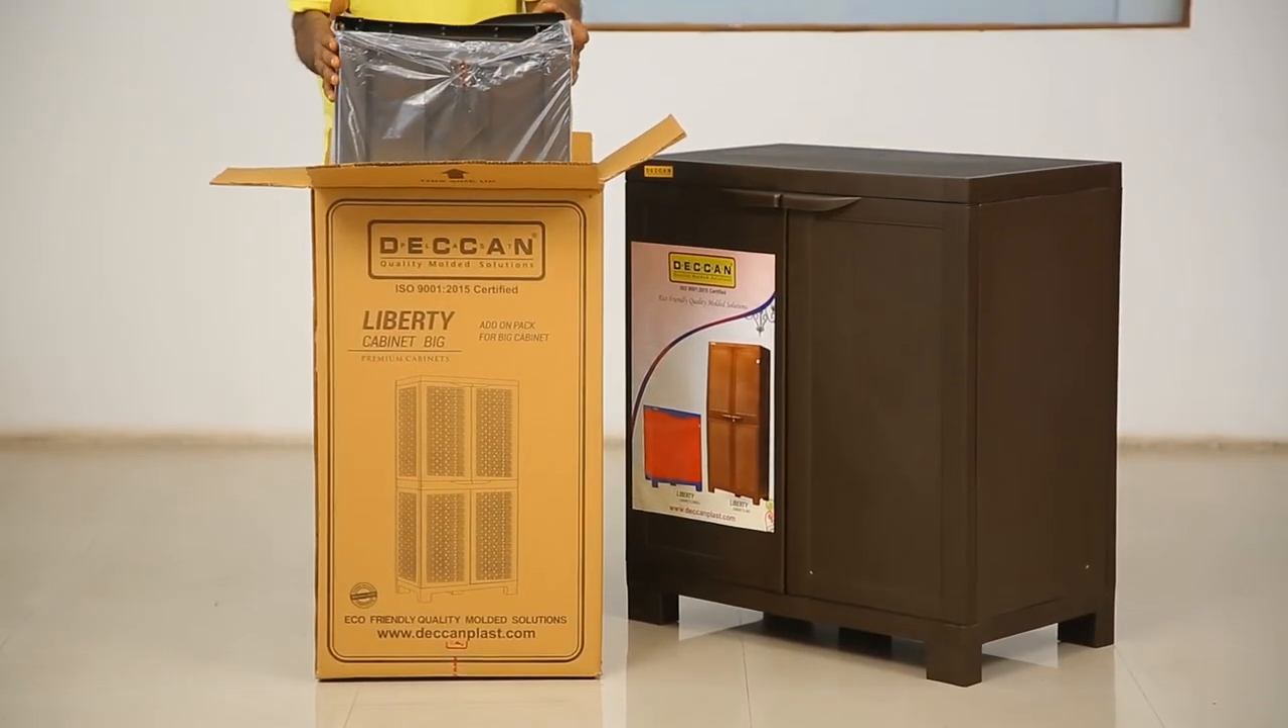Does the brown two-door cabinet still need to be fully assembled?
No.